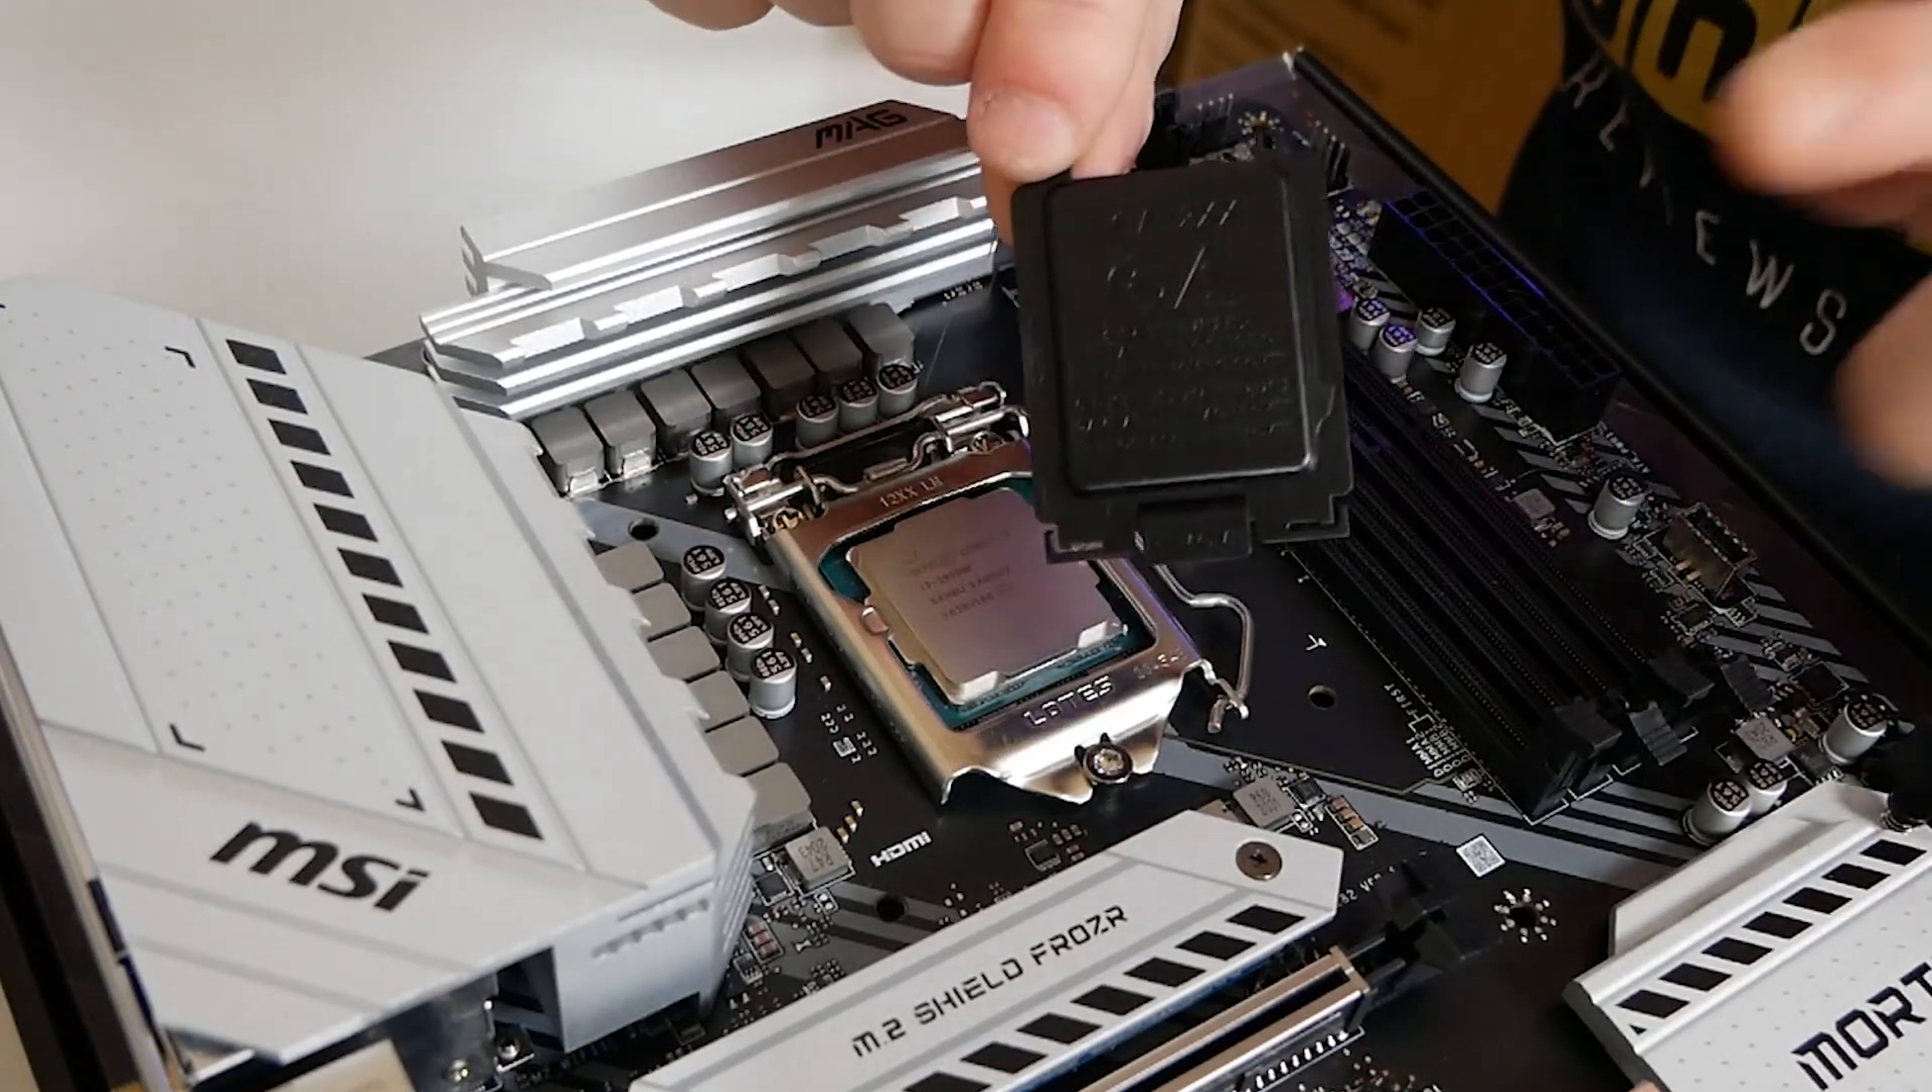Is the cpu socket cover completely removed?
Yes.